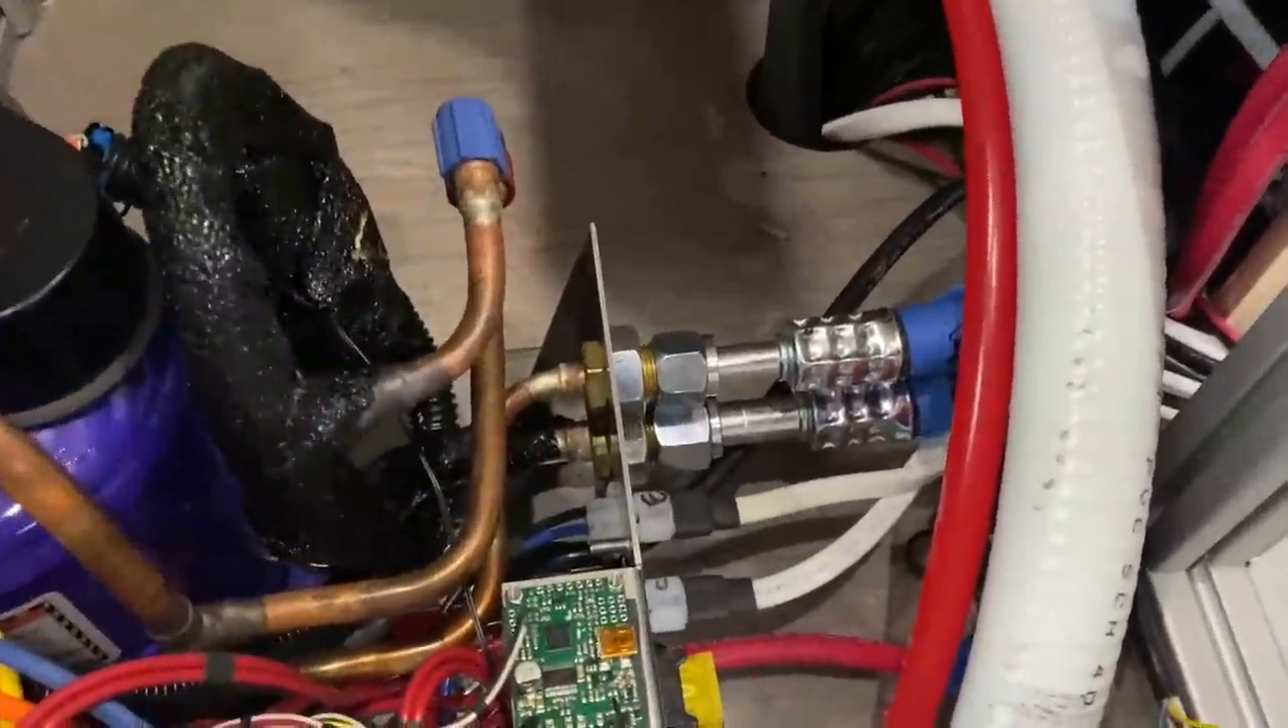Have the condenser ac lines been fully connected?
Yes.